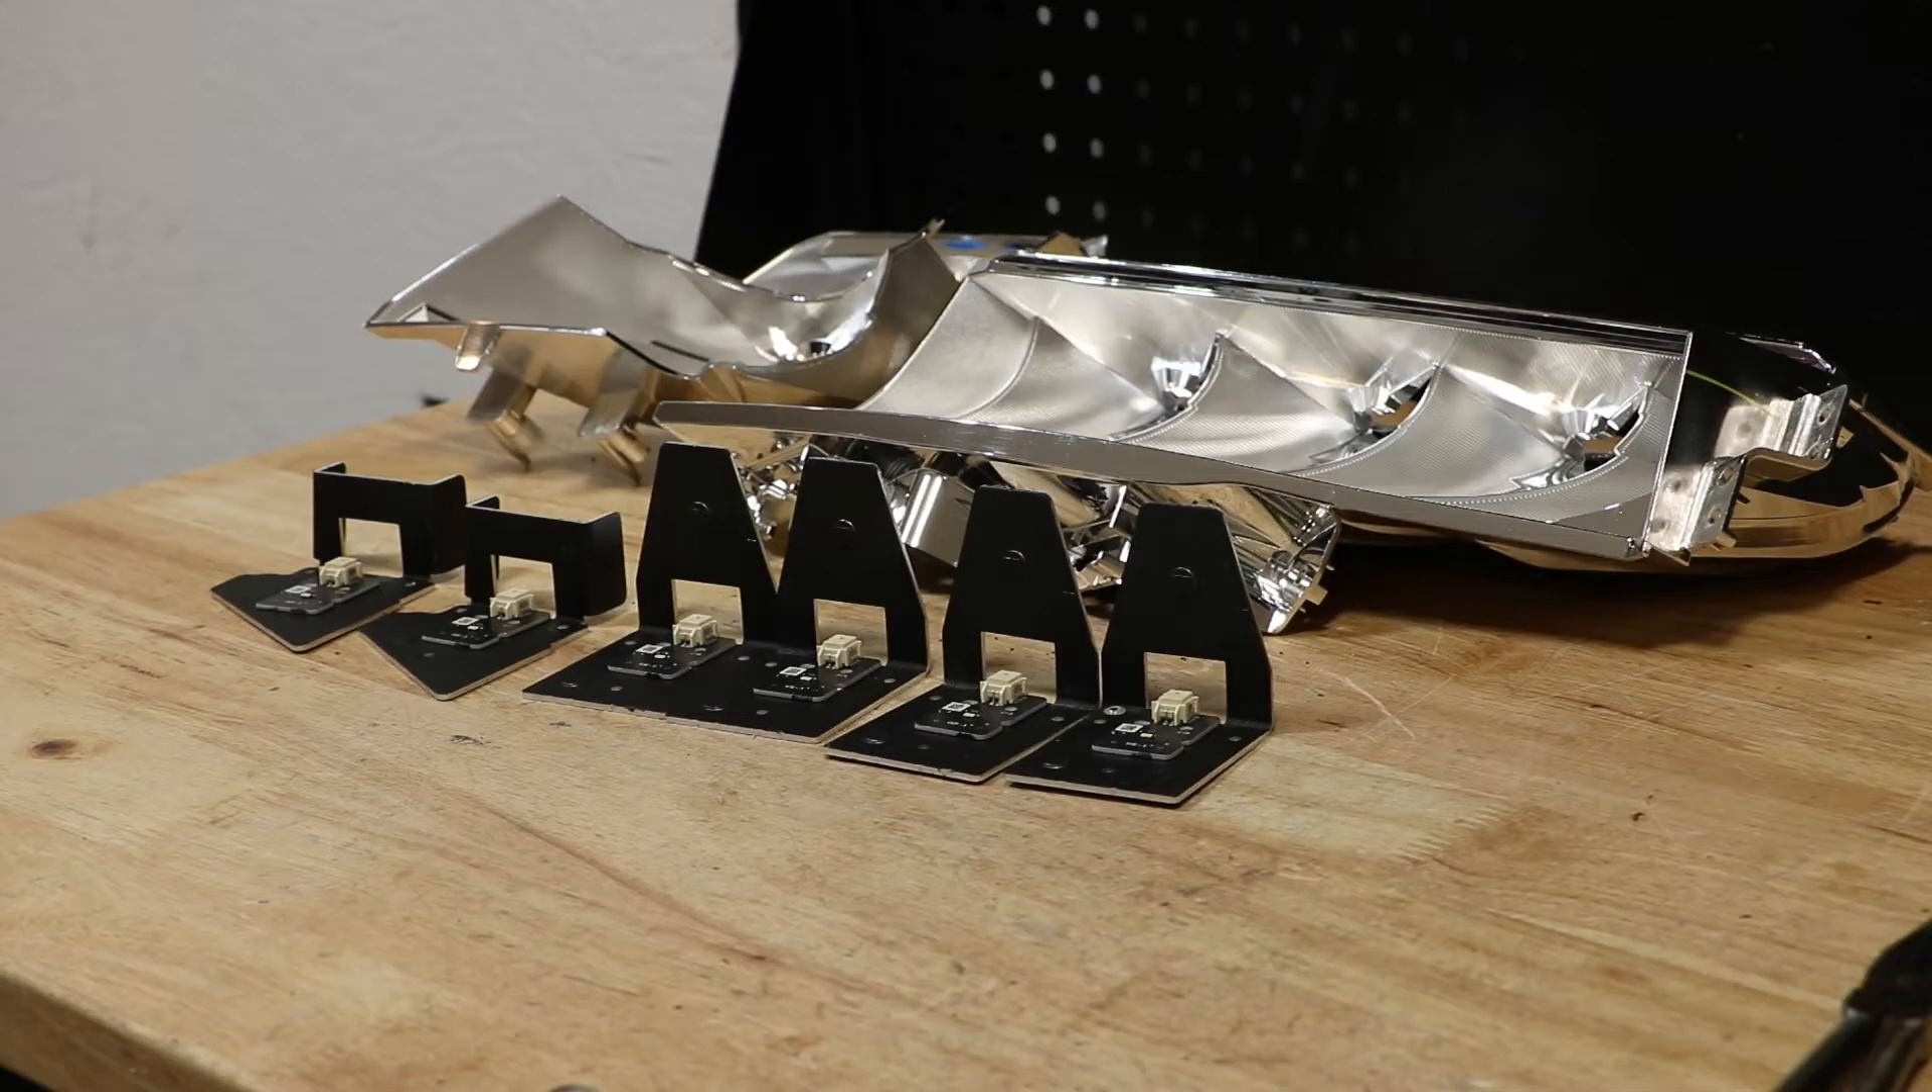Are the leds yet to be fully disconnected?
No.